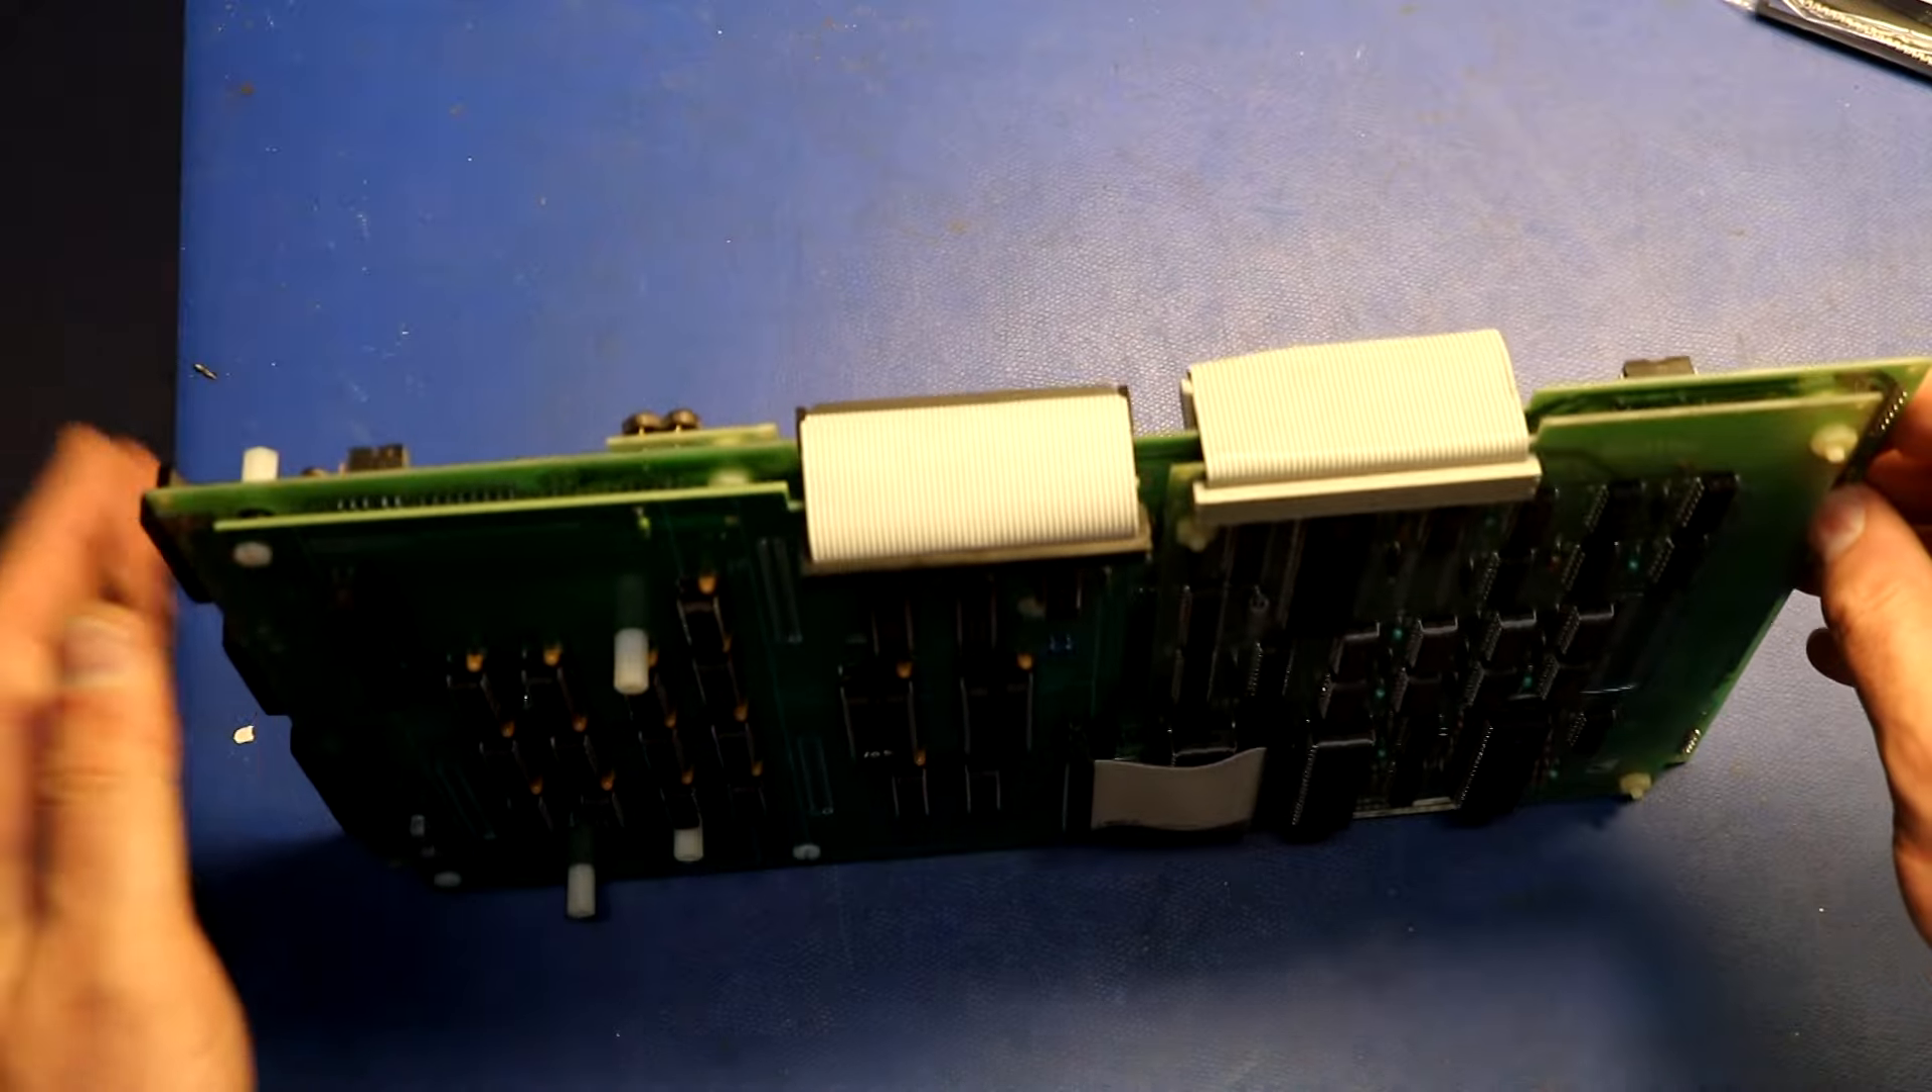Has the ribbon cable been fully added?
Yes.